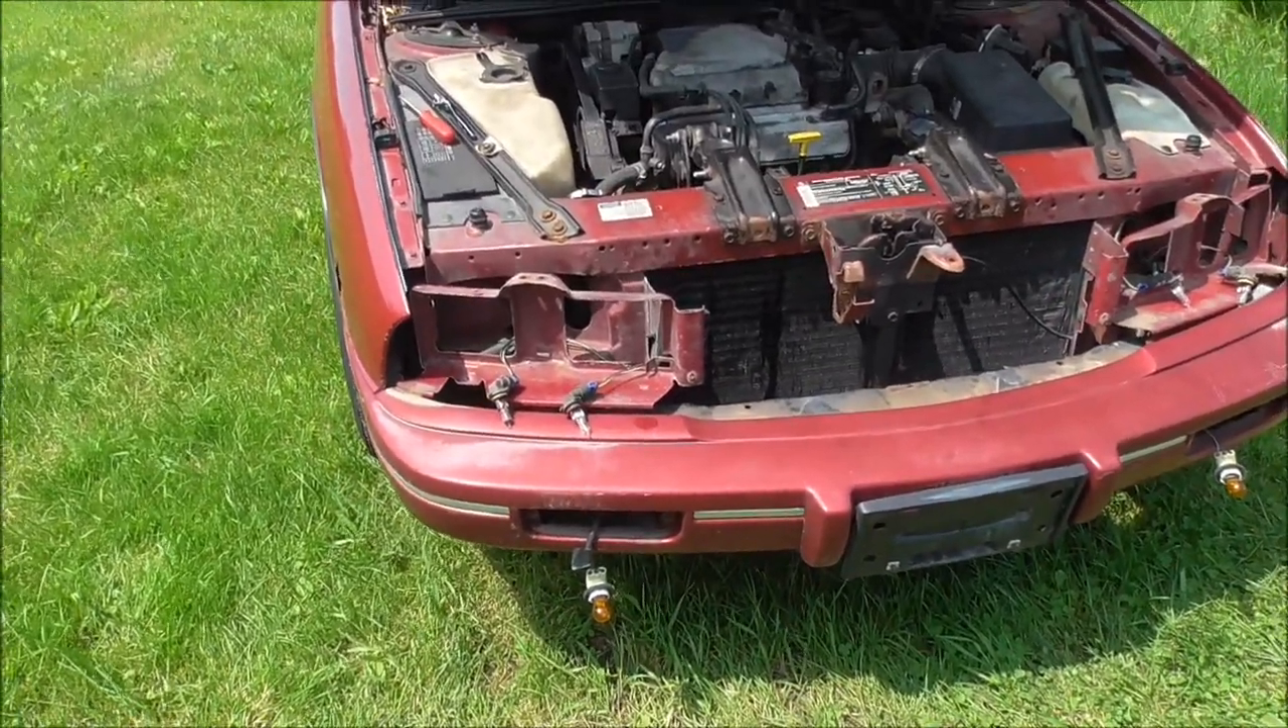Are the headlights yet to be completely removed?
No.